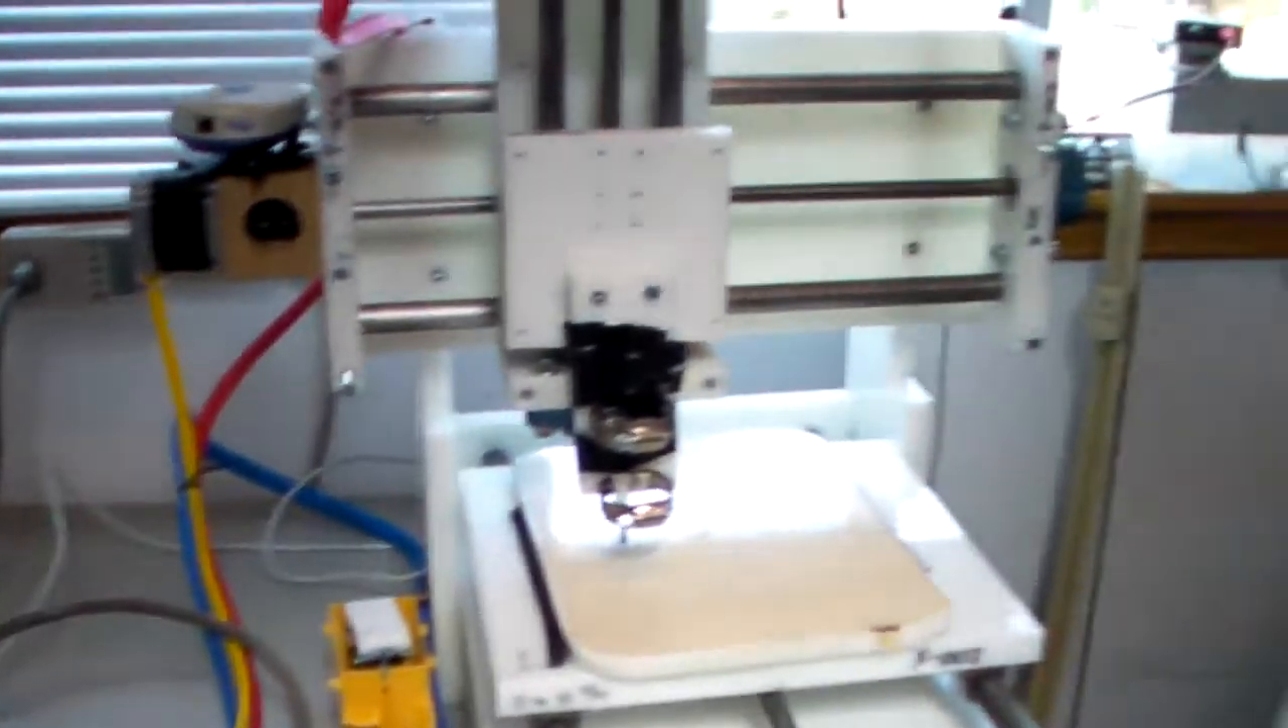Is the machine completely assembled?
Yes.